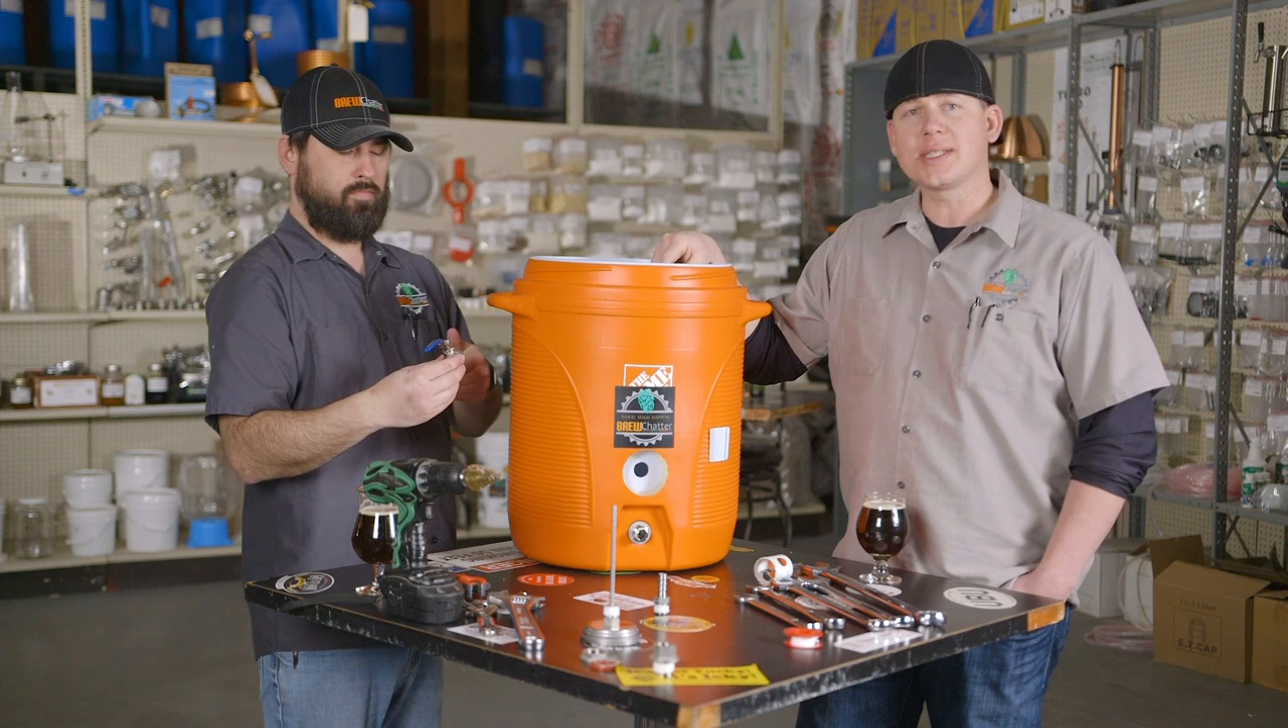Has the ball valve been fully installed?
No.